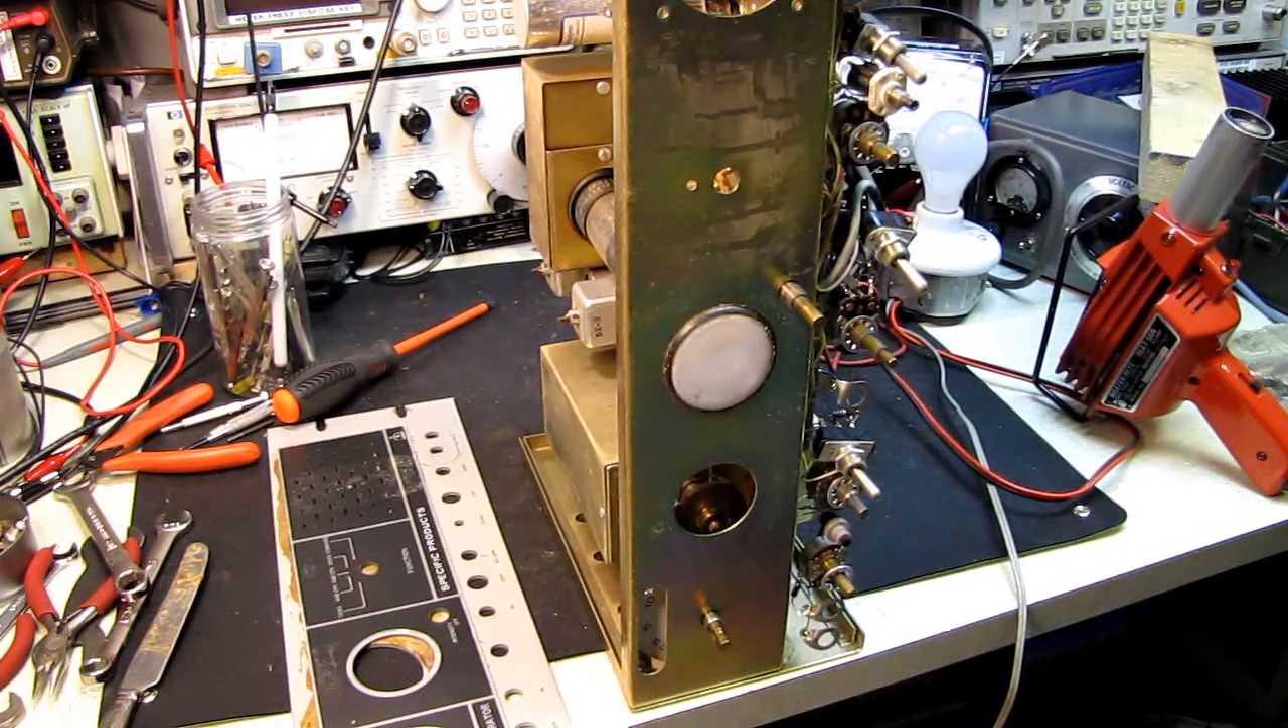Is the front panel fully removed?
Yes.